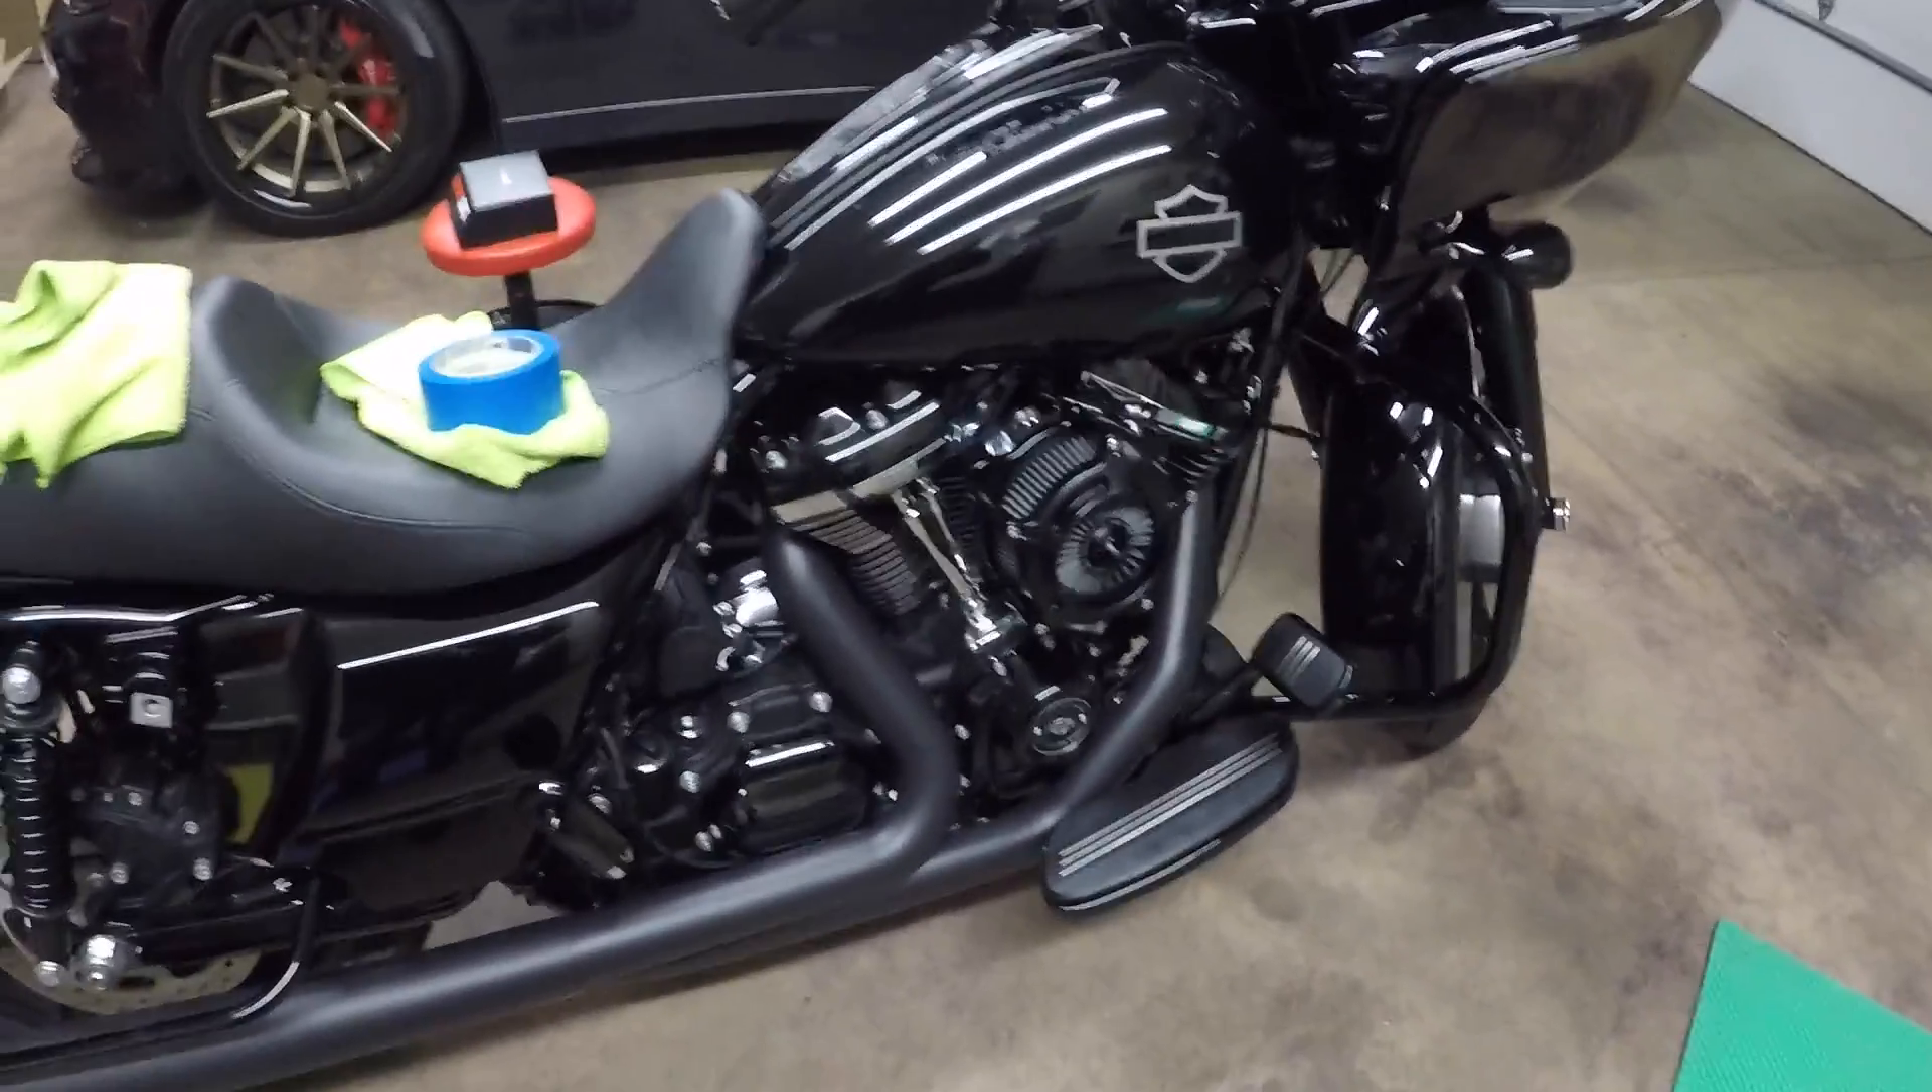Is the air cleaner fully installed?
Yes.